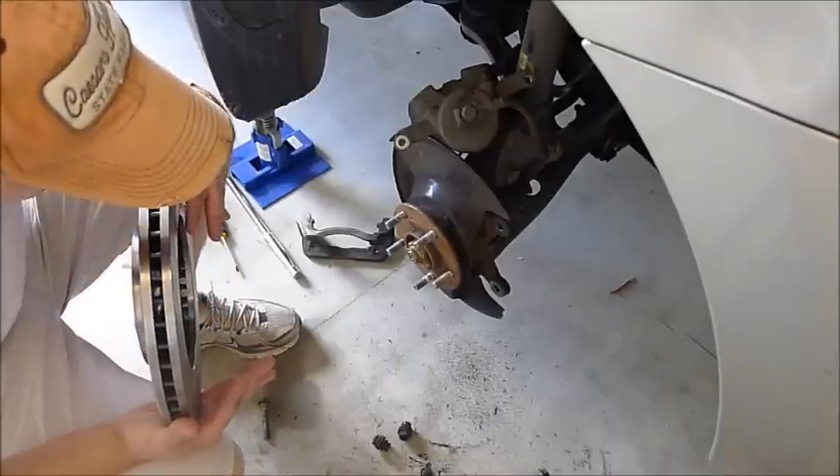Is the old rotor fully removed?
Yes.